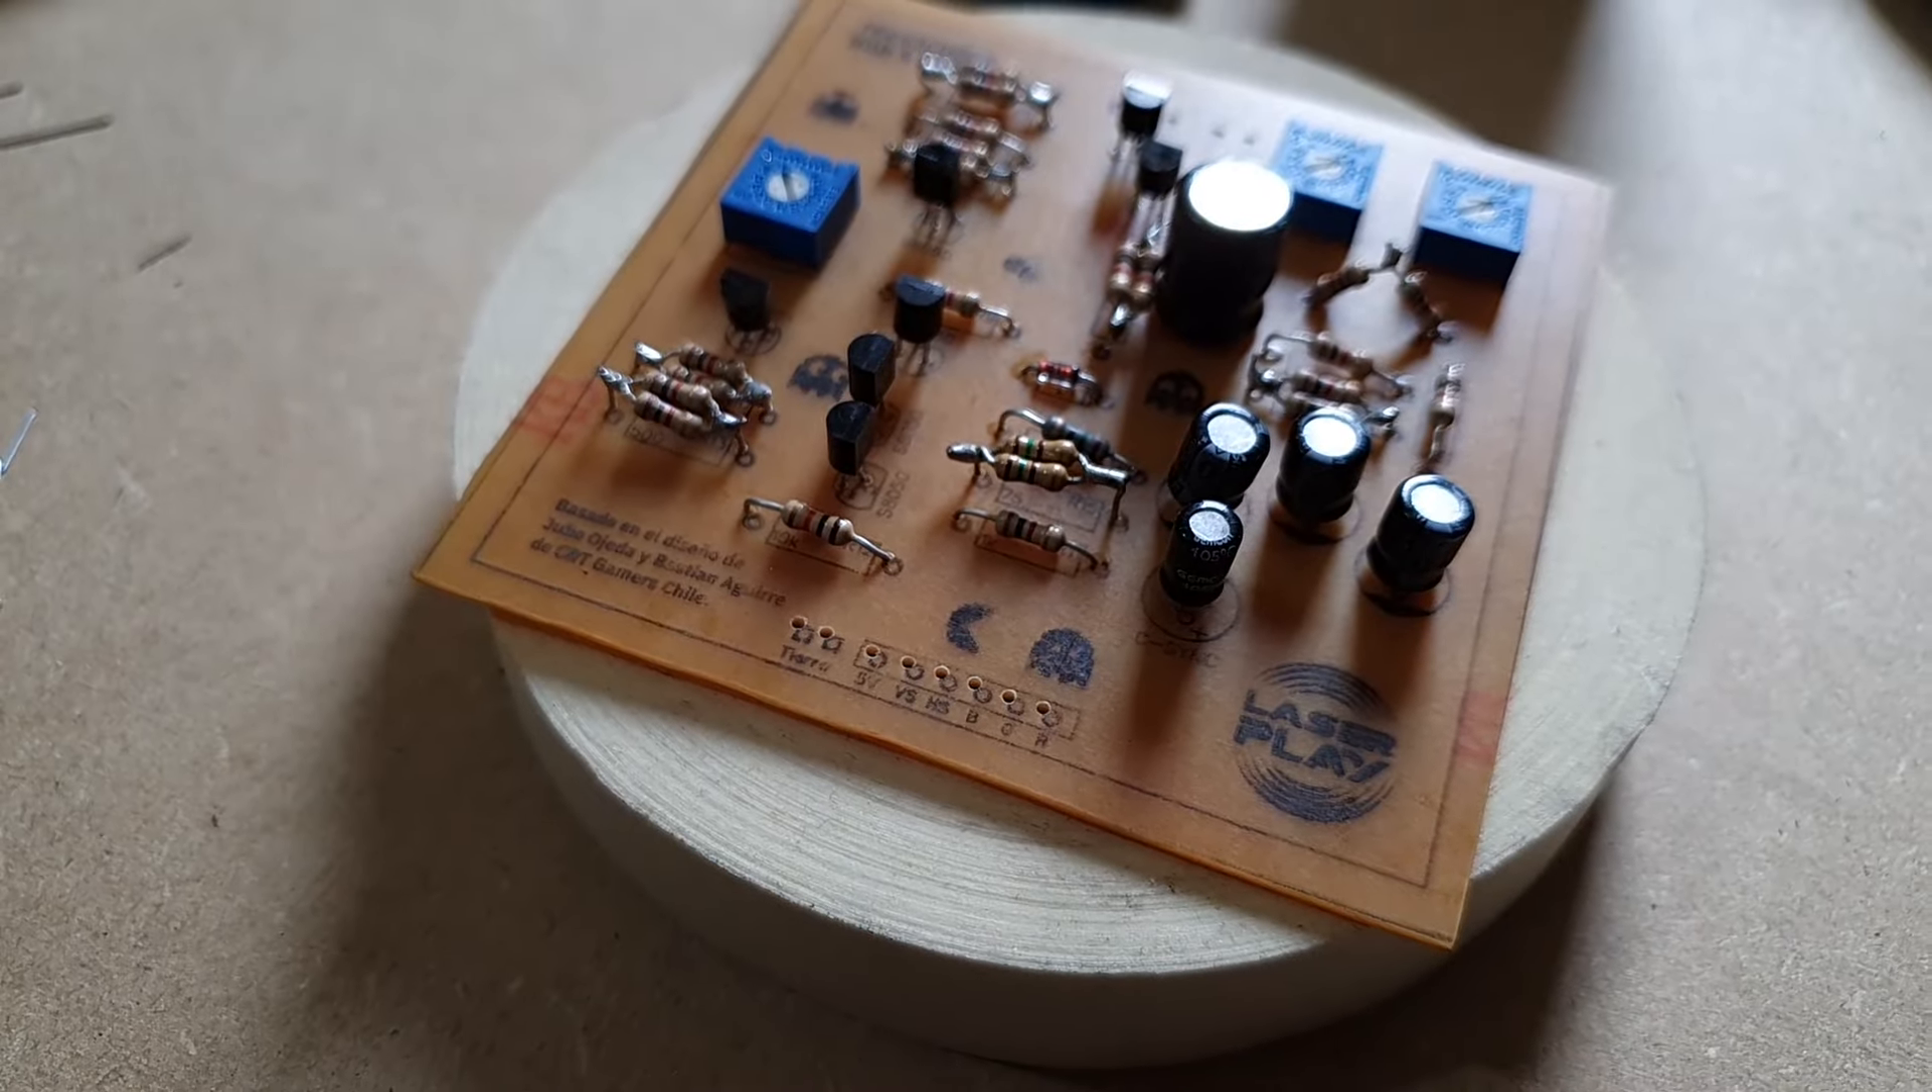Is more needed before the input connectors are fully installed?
Yes.